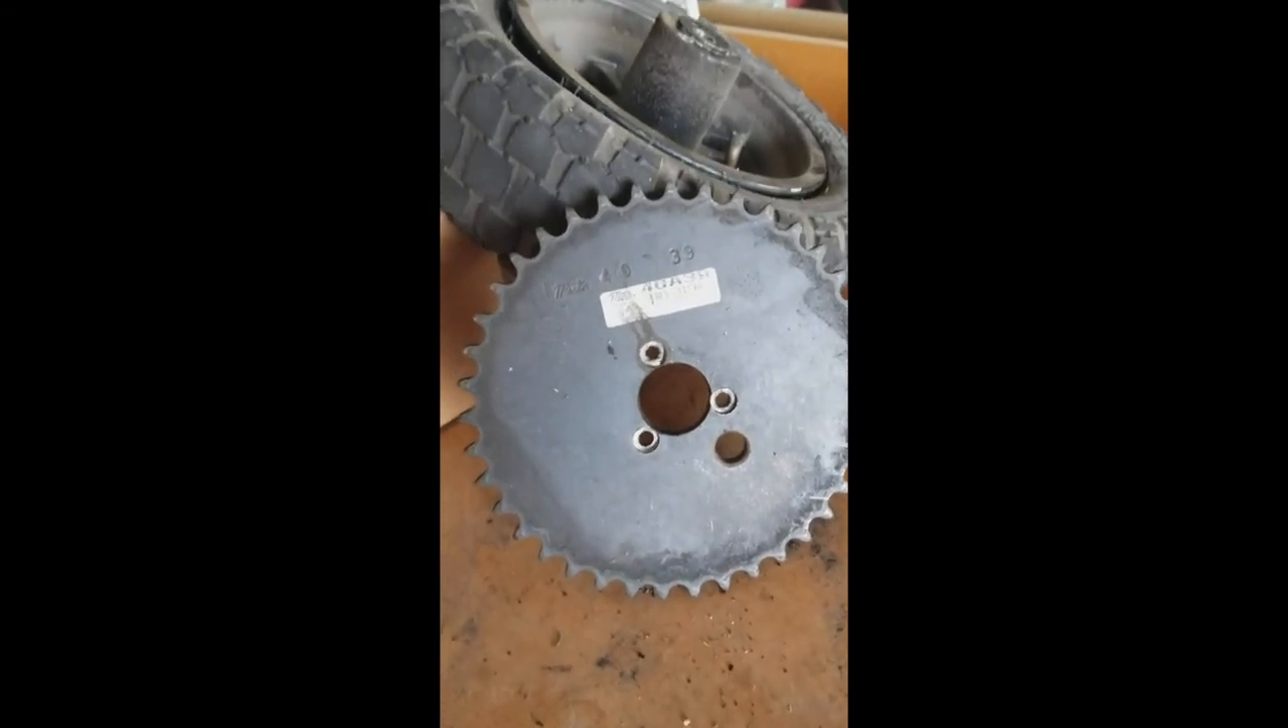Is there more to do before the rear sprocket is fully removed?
No.